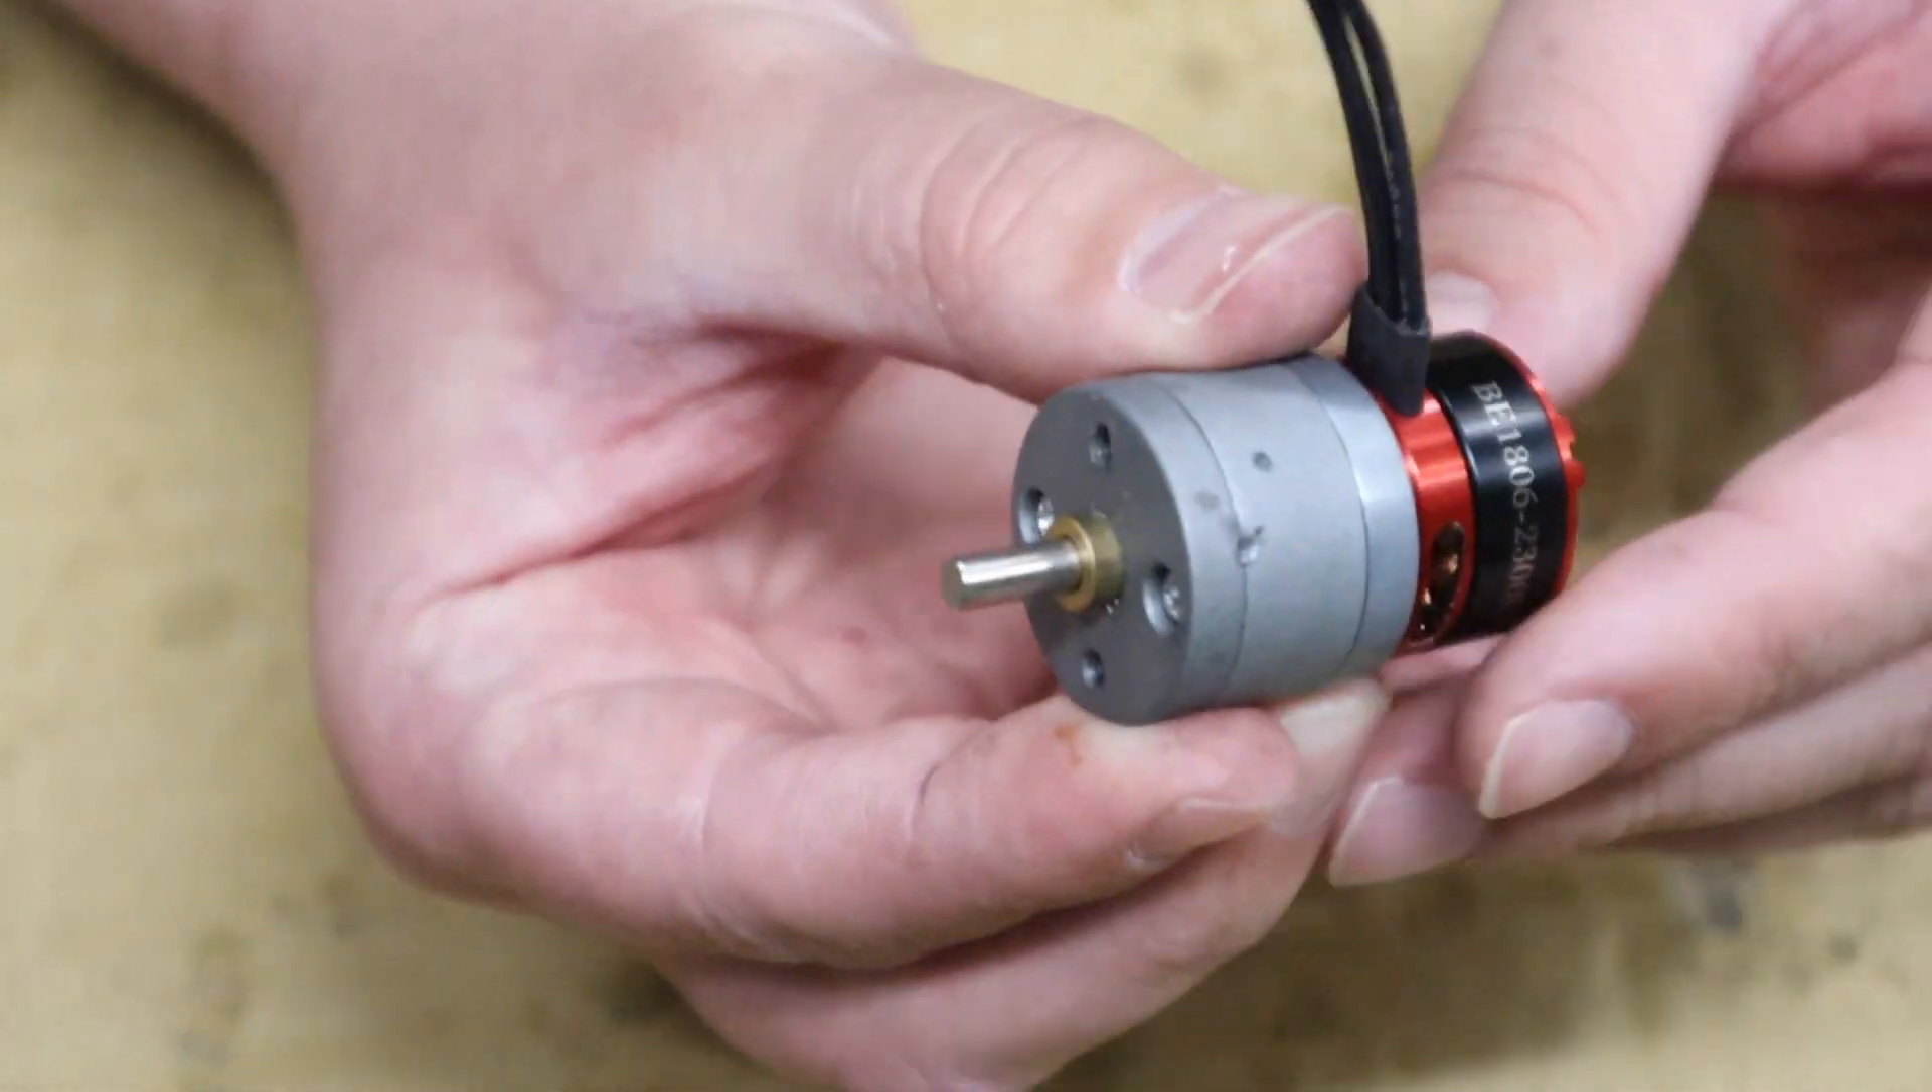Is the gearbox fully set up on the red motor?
Yes.